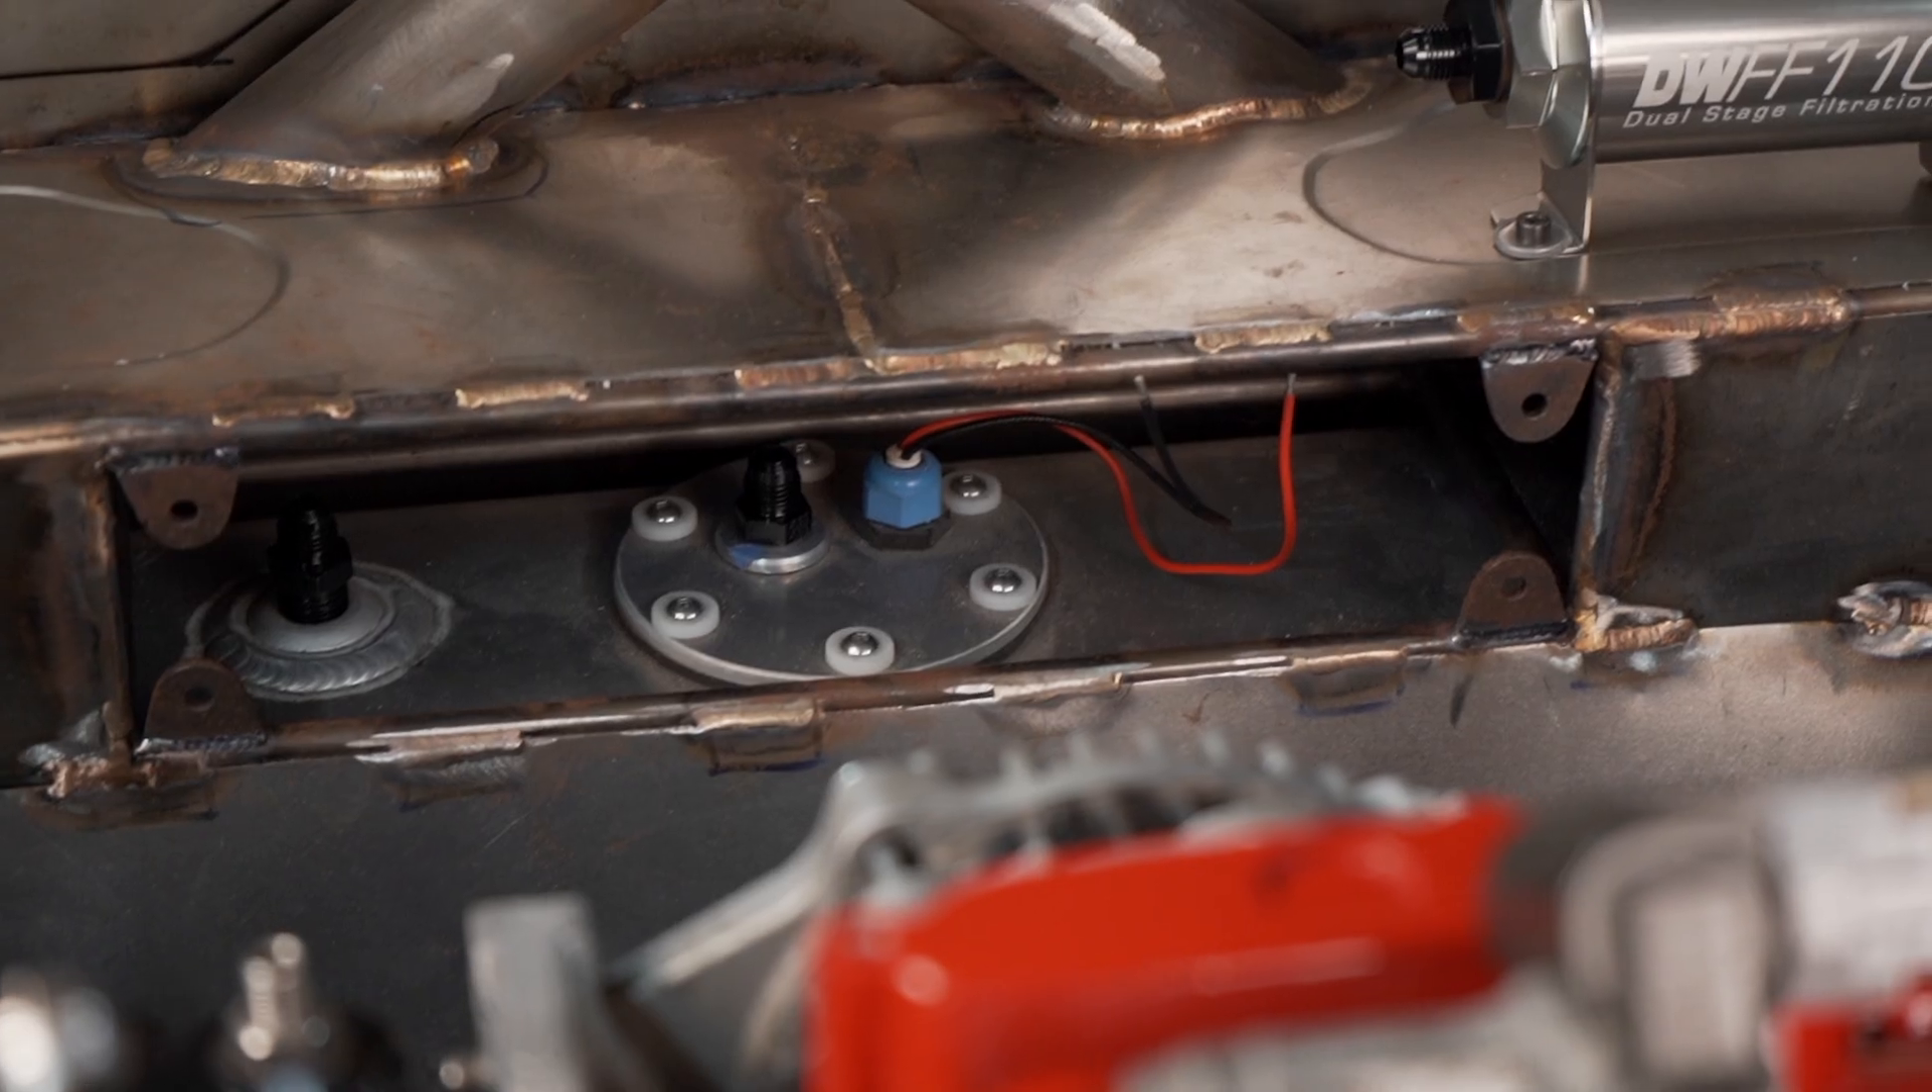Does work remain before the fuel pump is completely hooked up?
Yes.